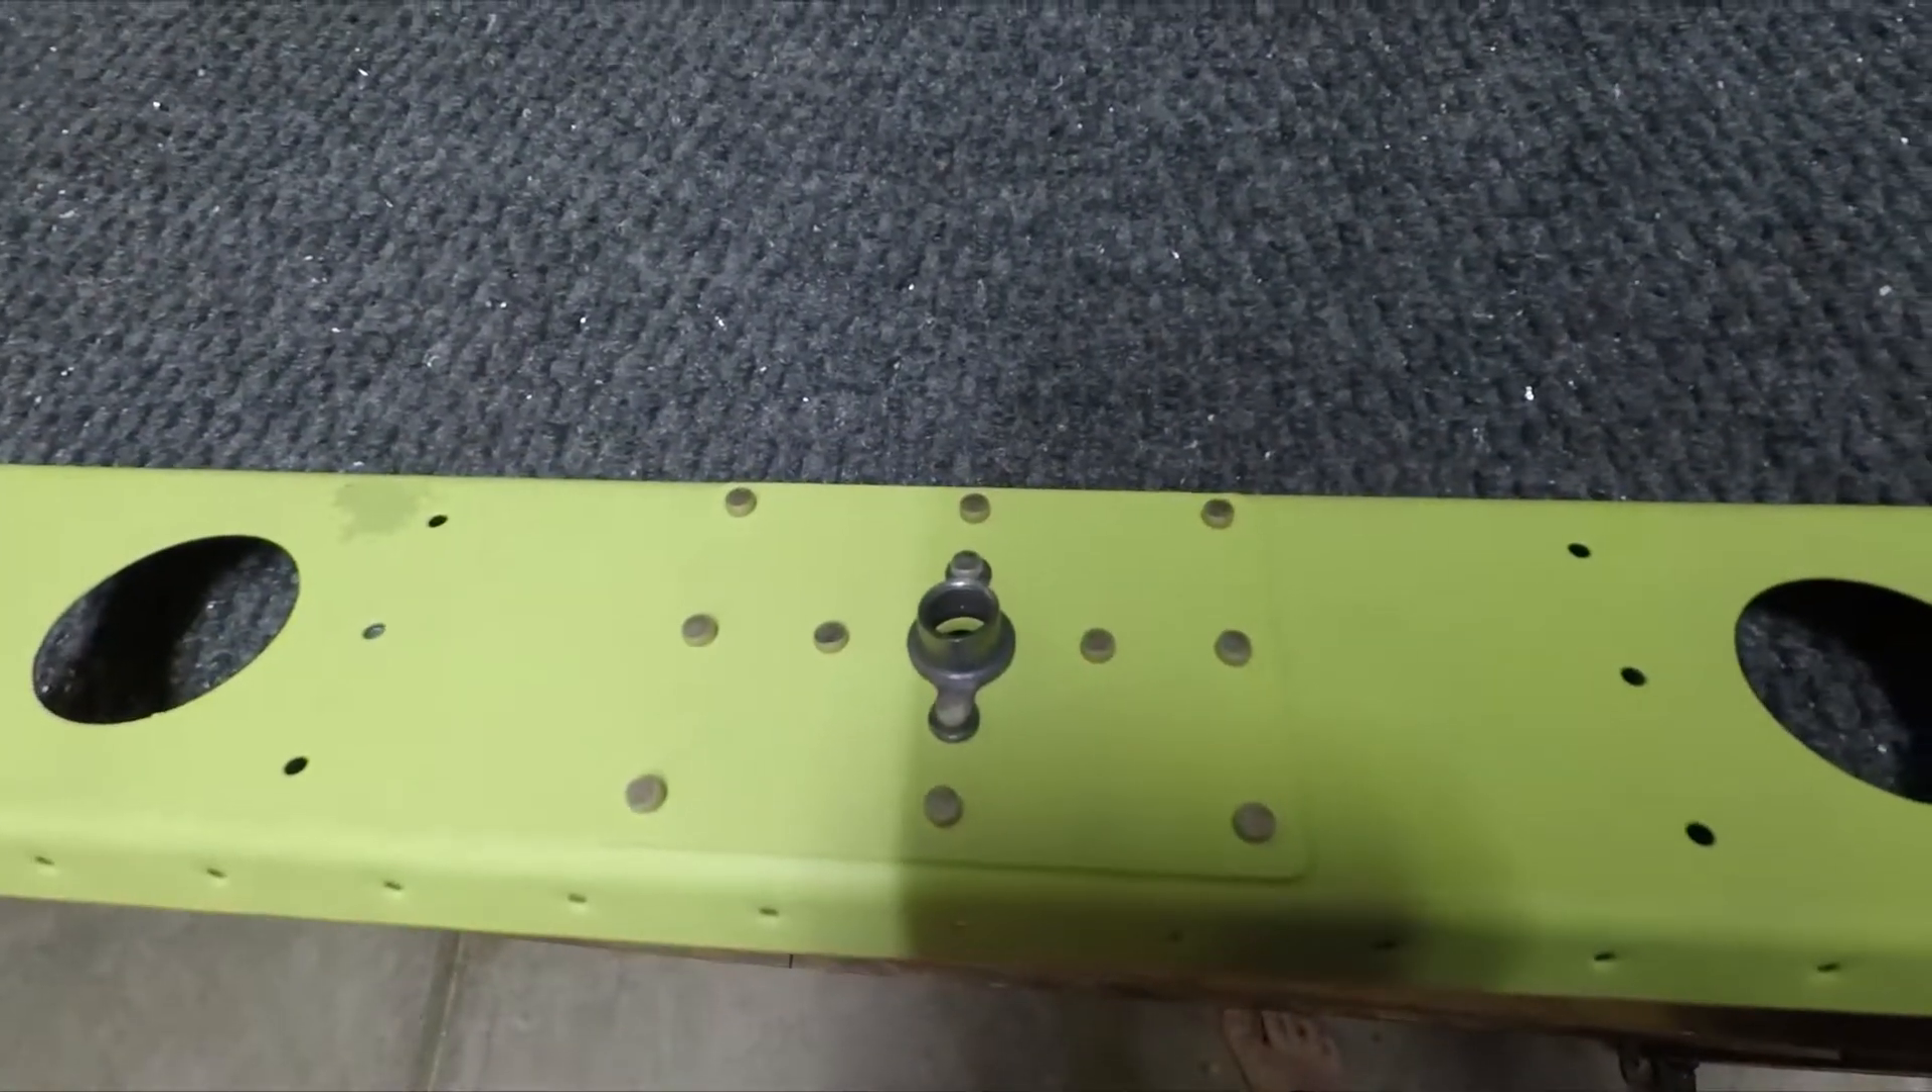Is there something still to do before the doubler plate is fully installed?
No.